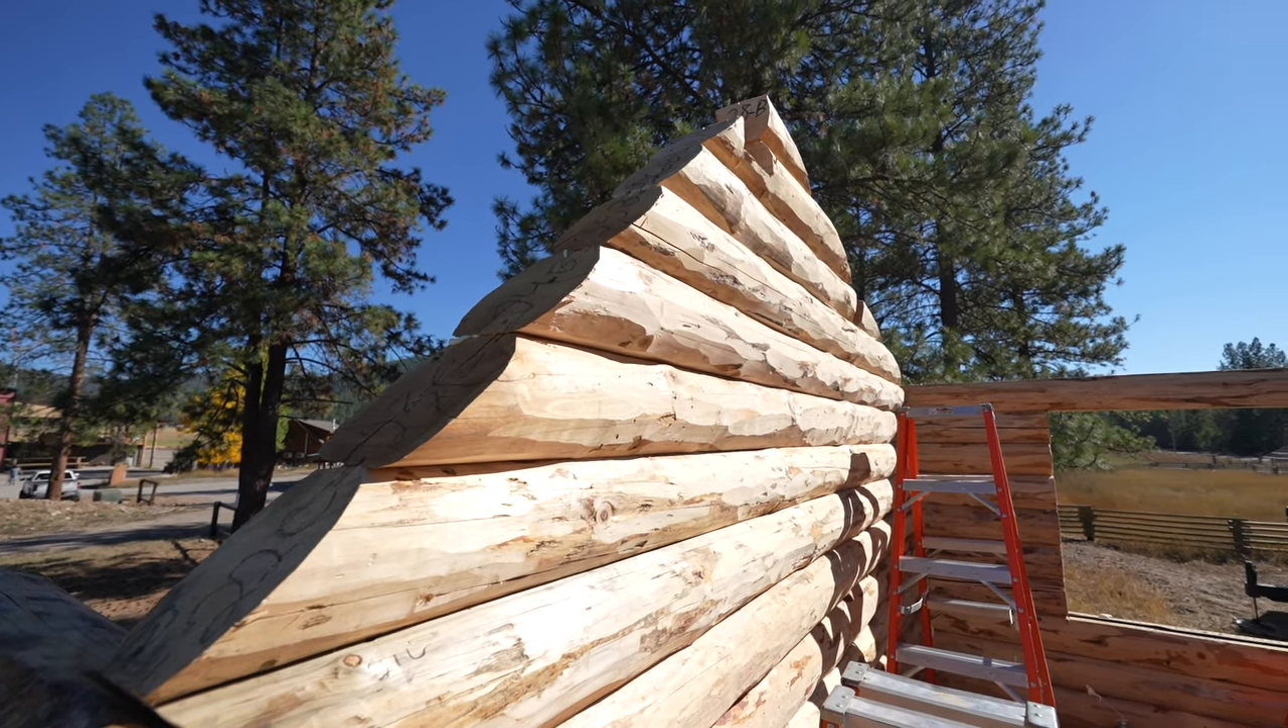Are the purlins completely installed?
No.